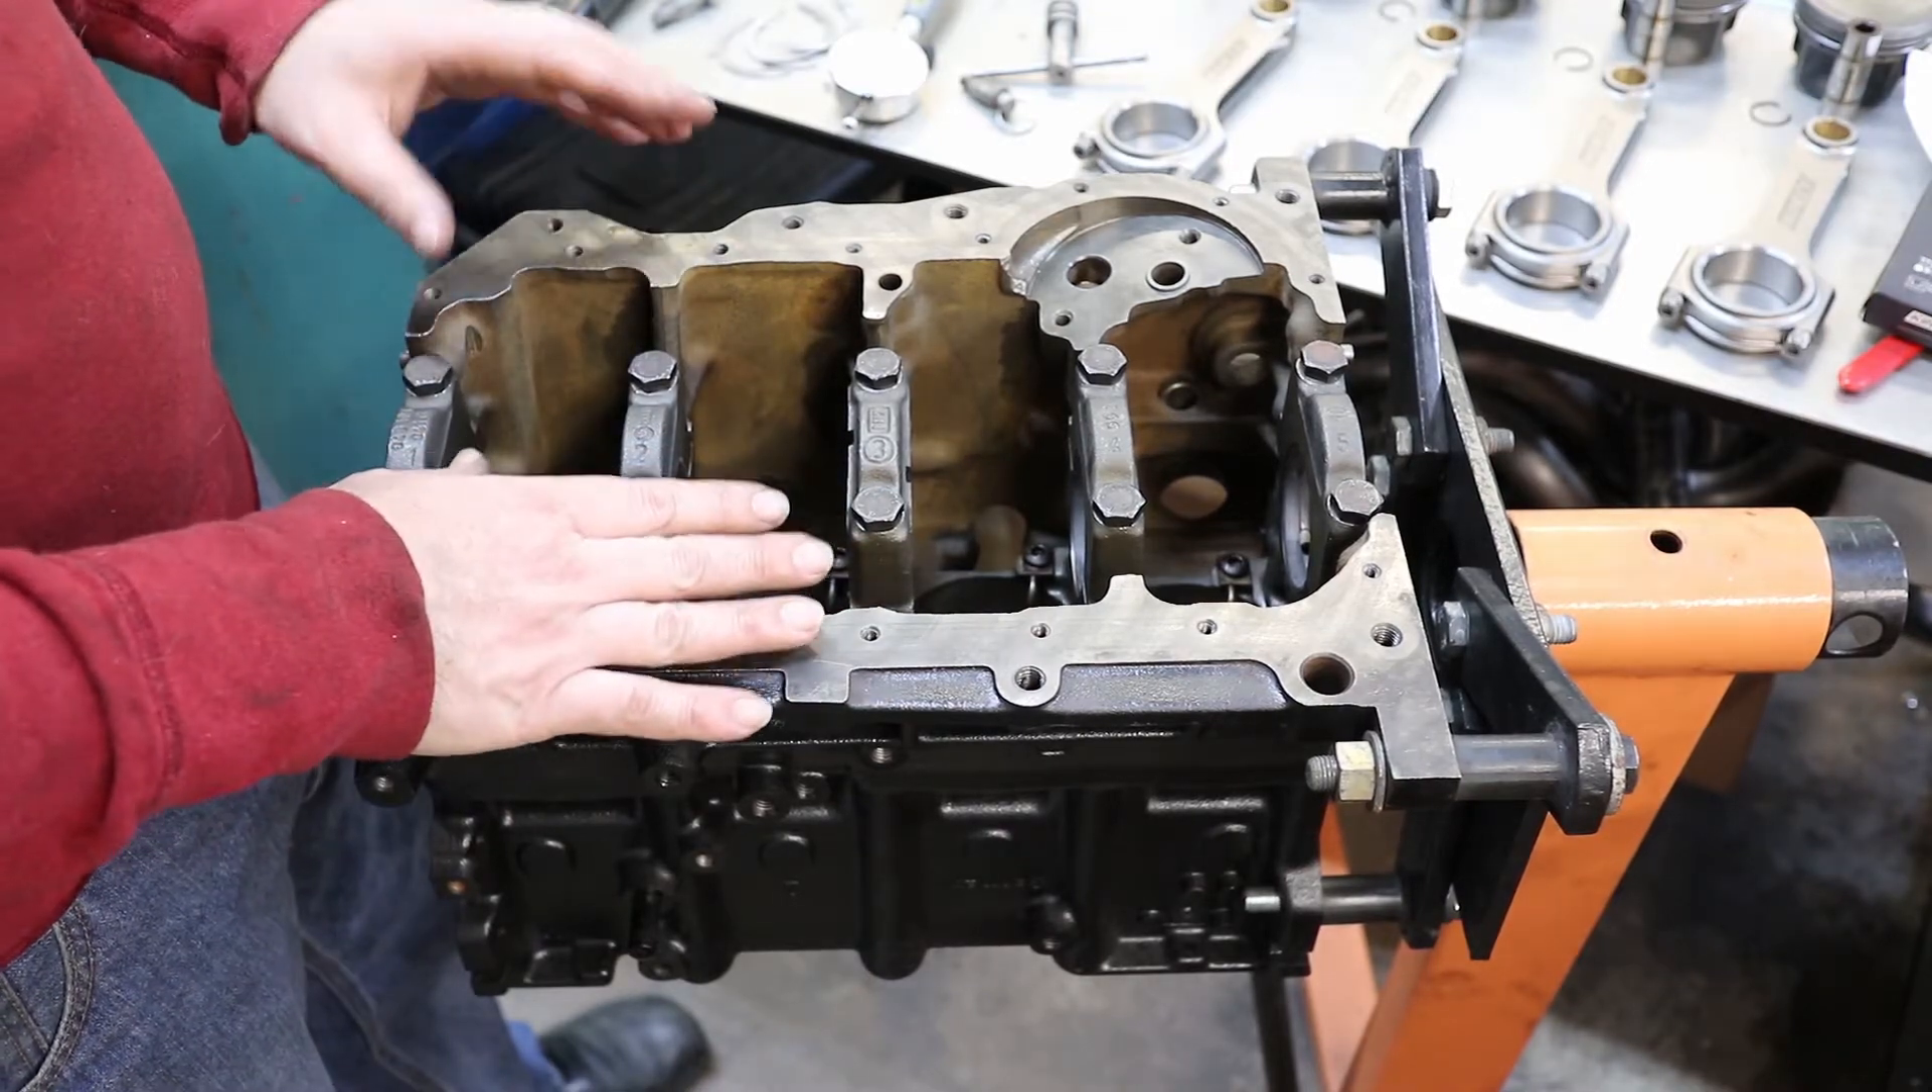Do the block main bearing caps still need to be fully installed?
No.